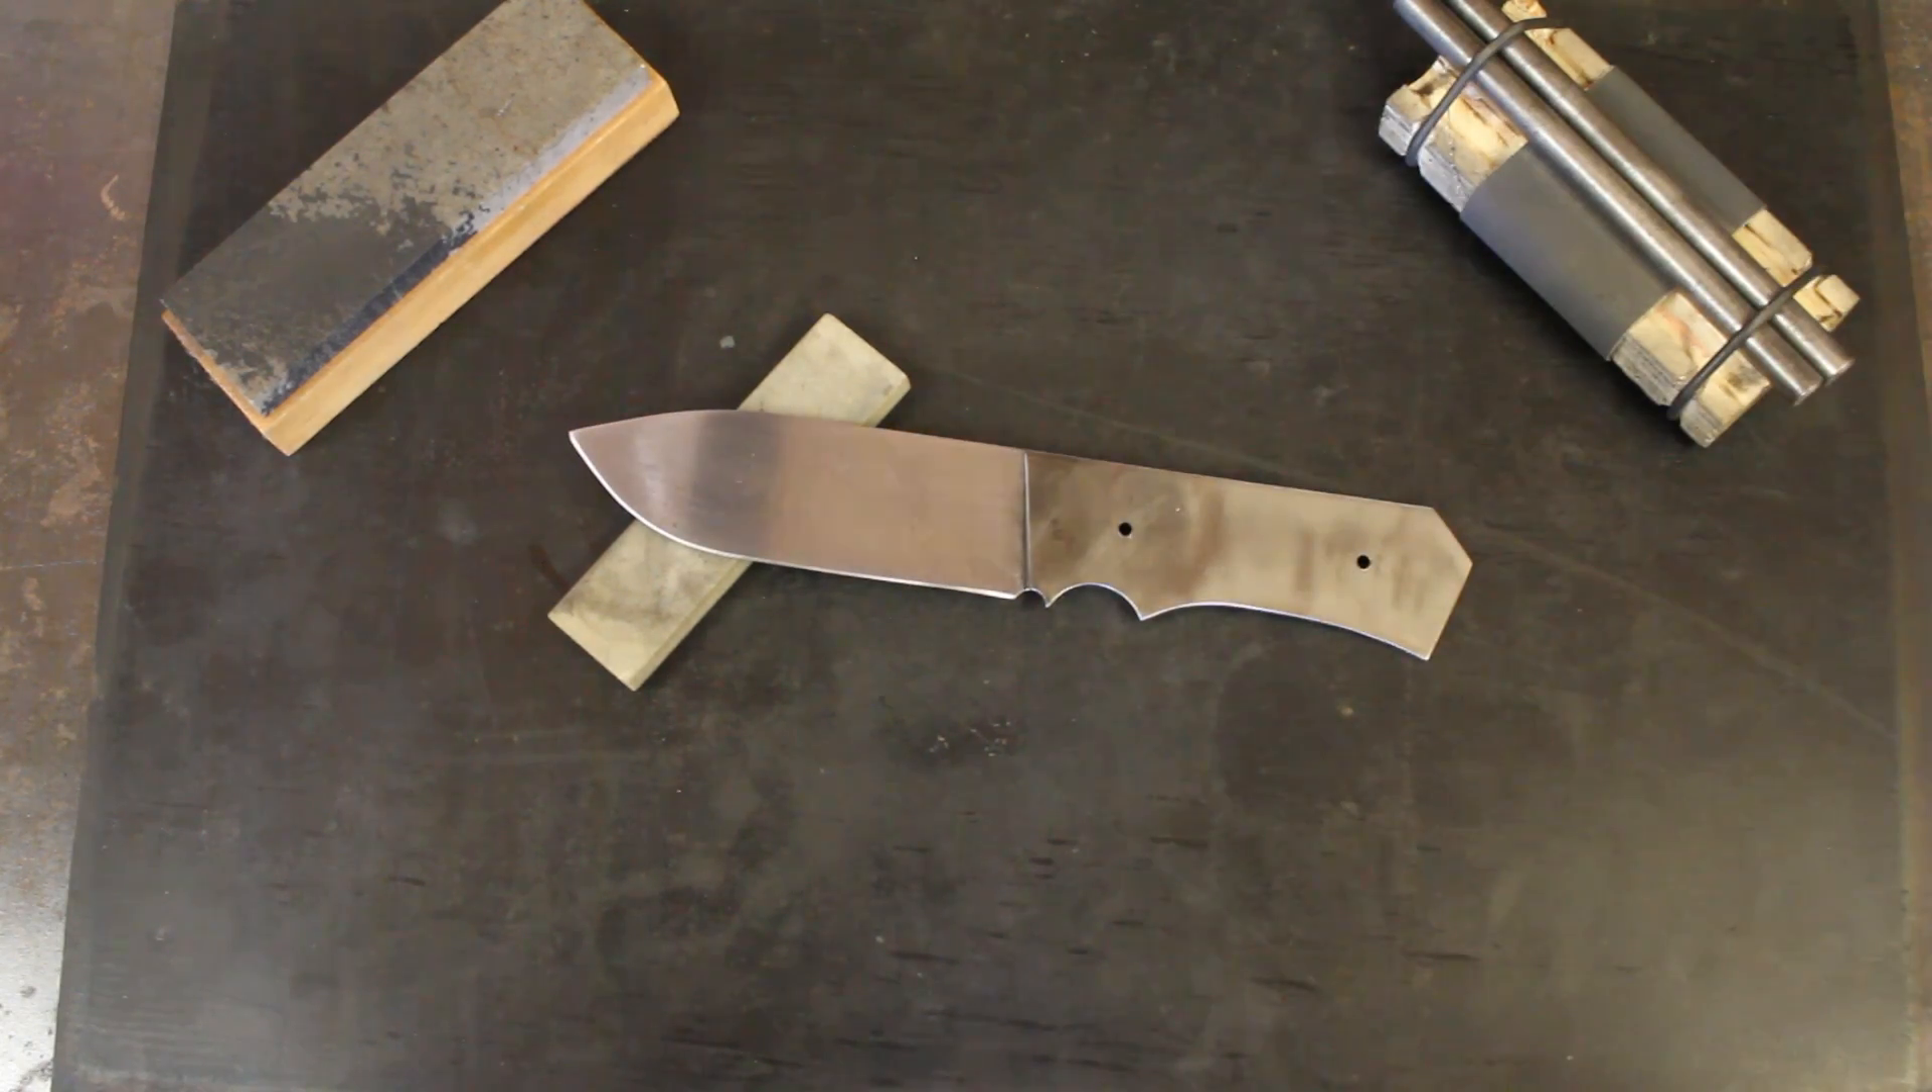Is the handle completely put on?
No.